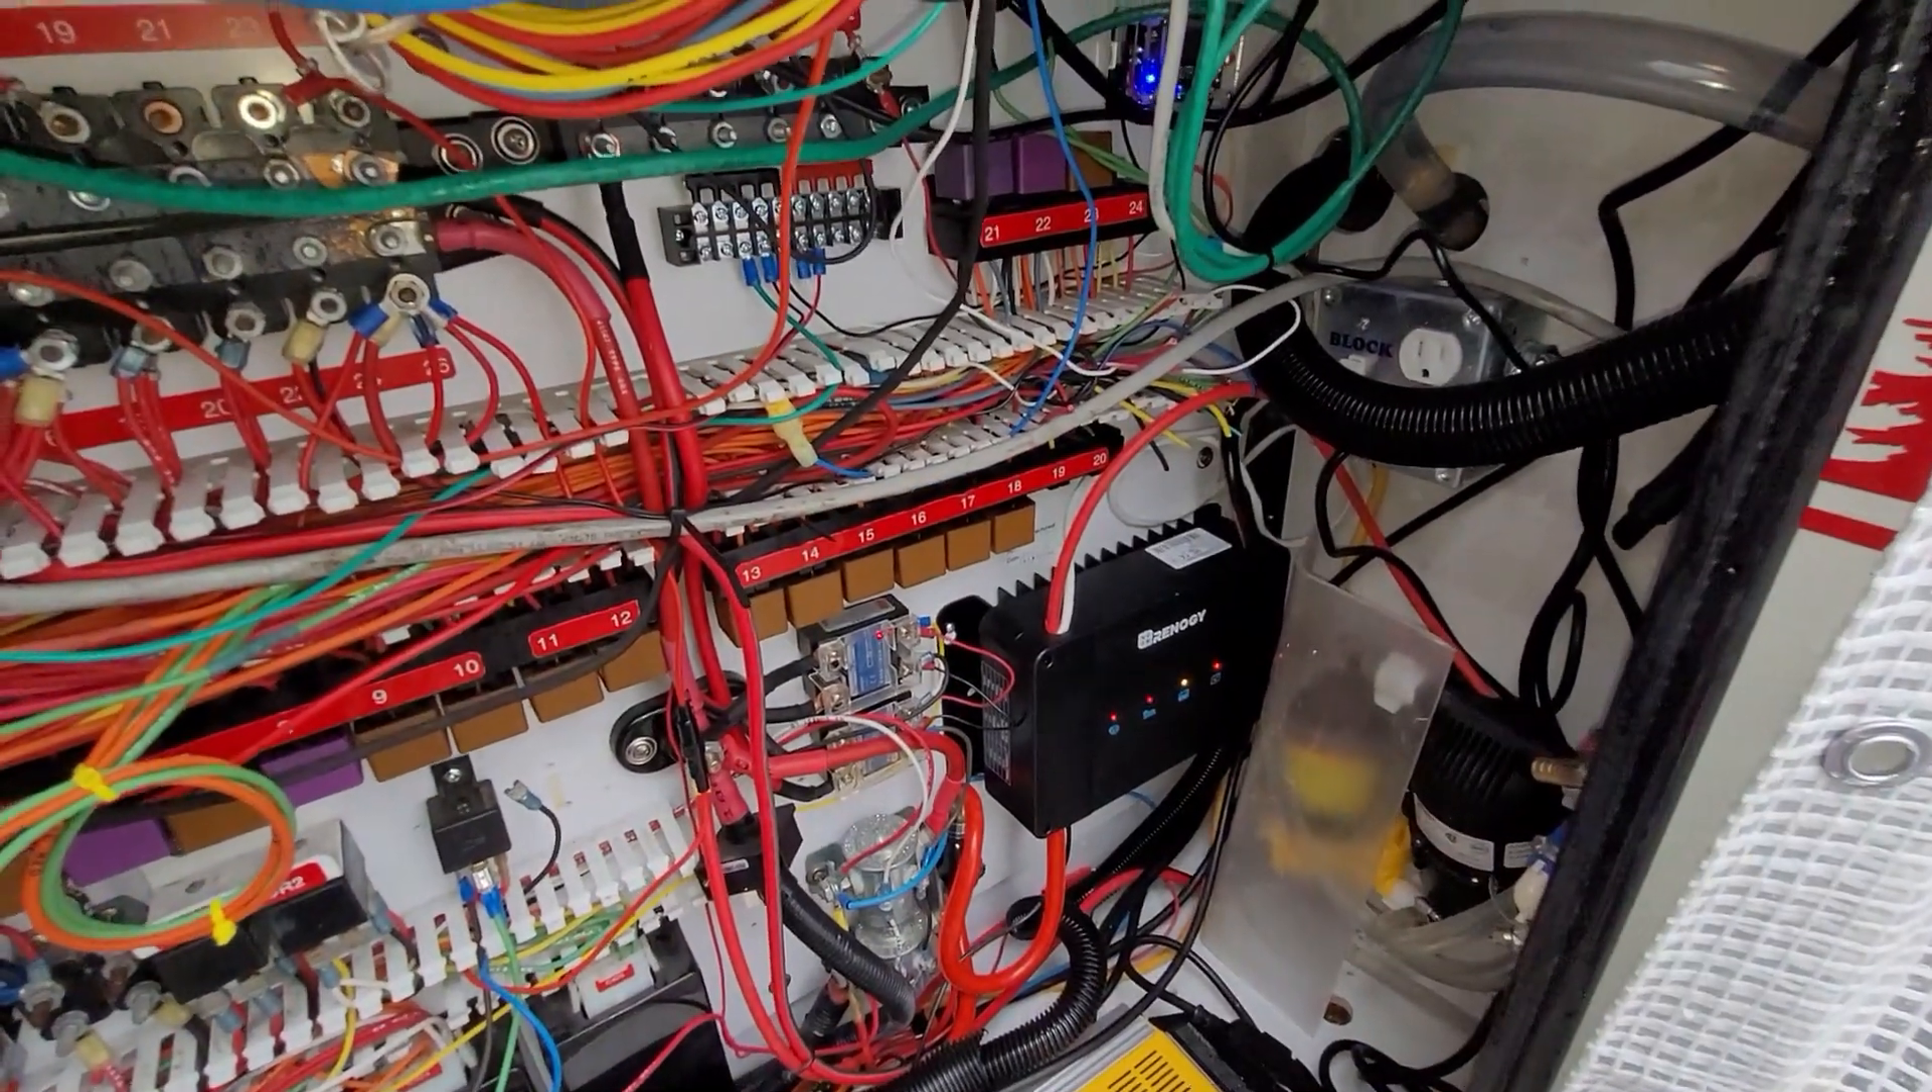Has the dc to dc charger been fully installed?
Yes.